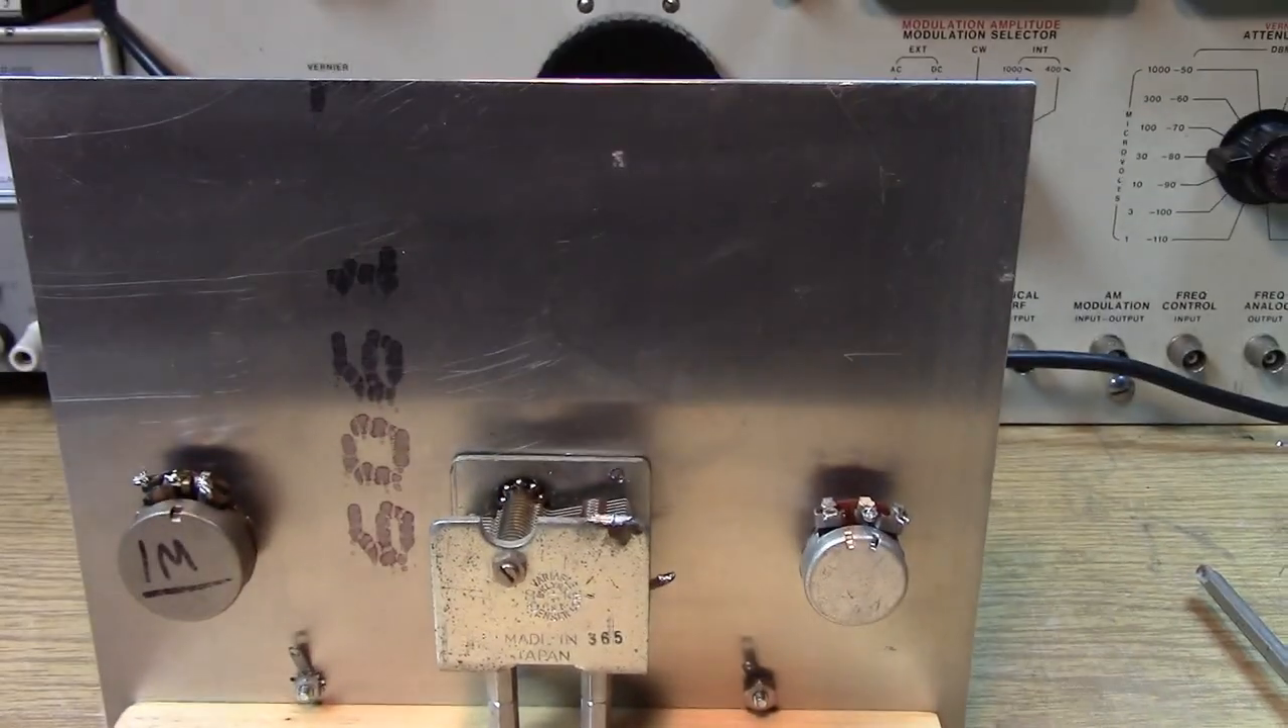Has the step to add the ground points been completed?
Yes.